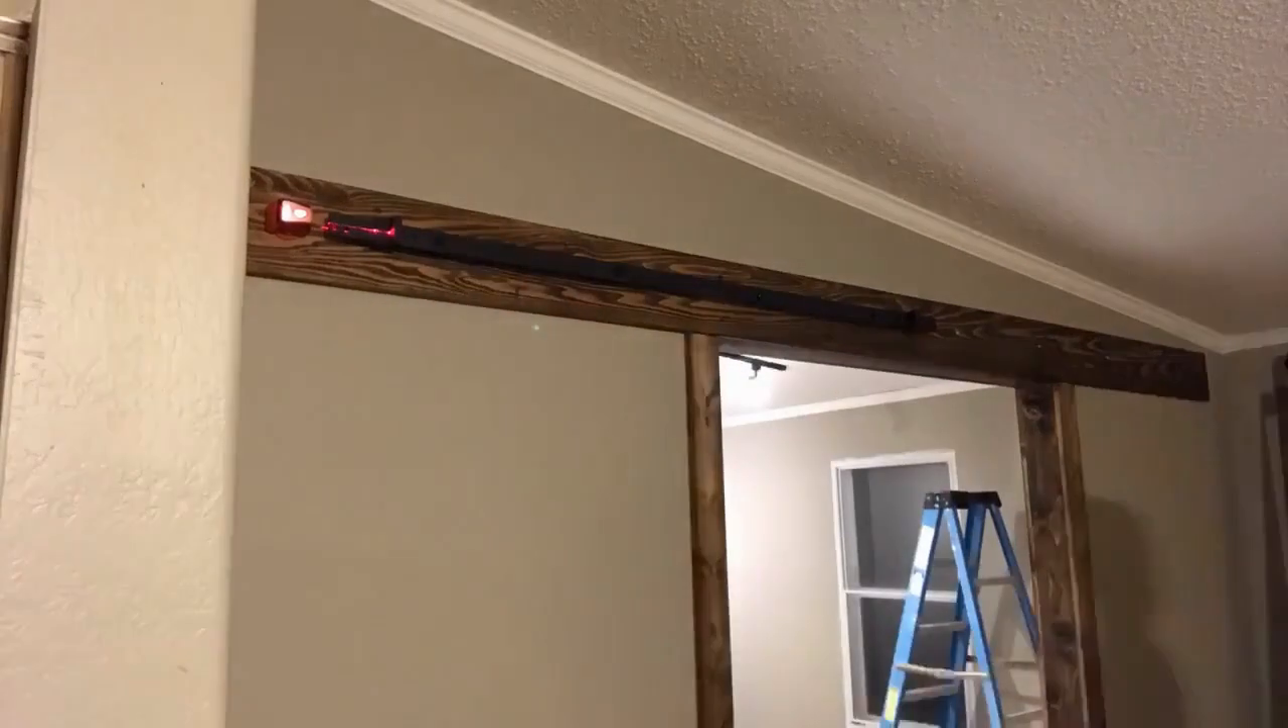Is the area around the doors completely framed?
Yes.